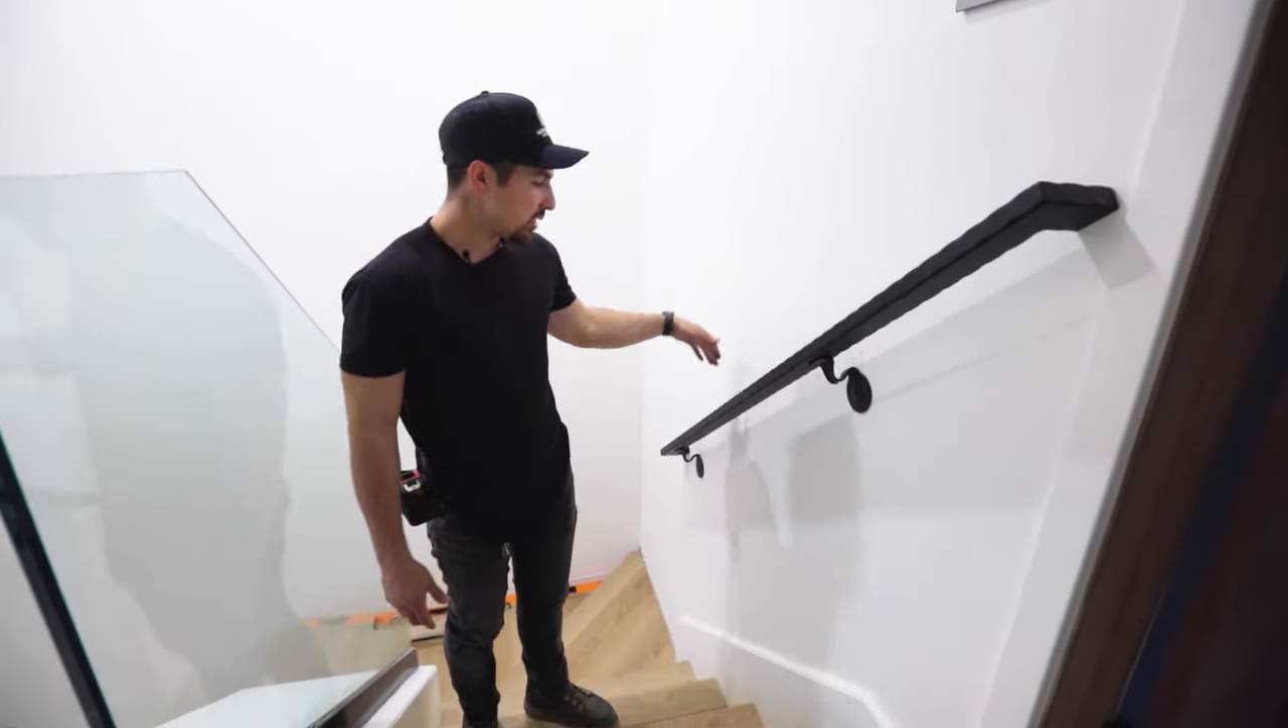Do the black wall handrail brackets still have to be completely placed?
No.